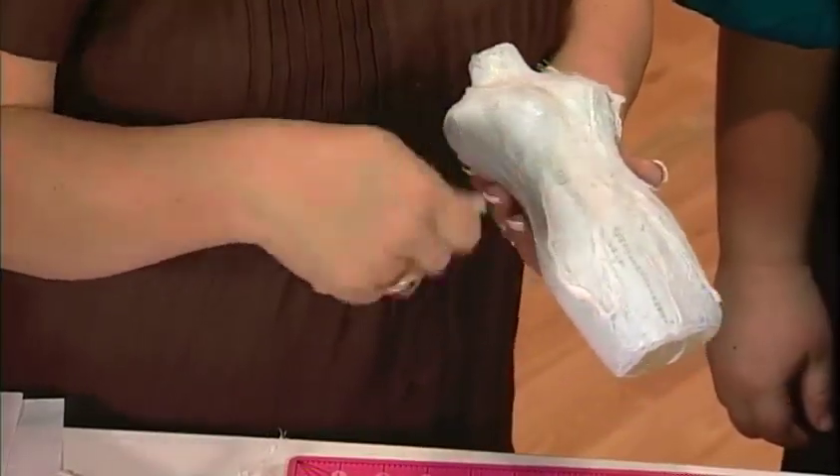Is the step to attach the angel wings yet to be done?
Yes.